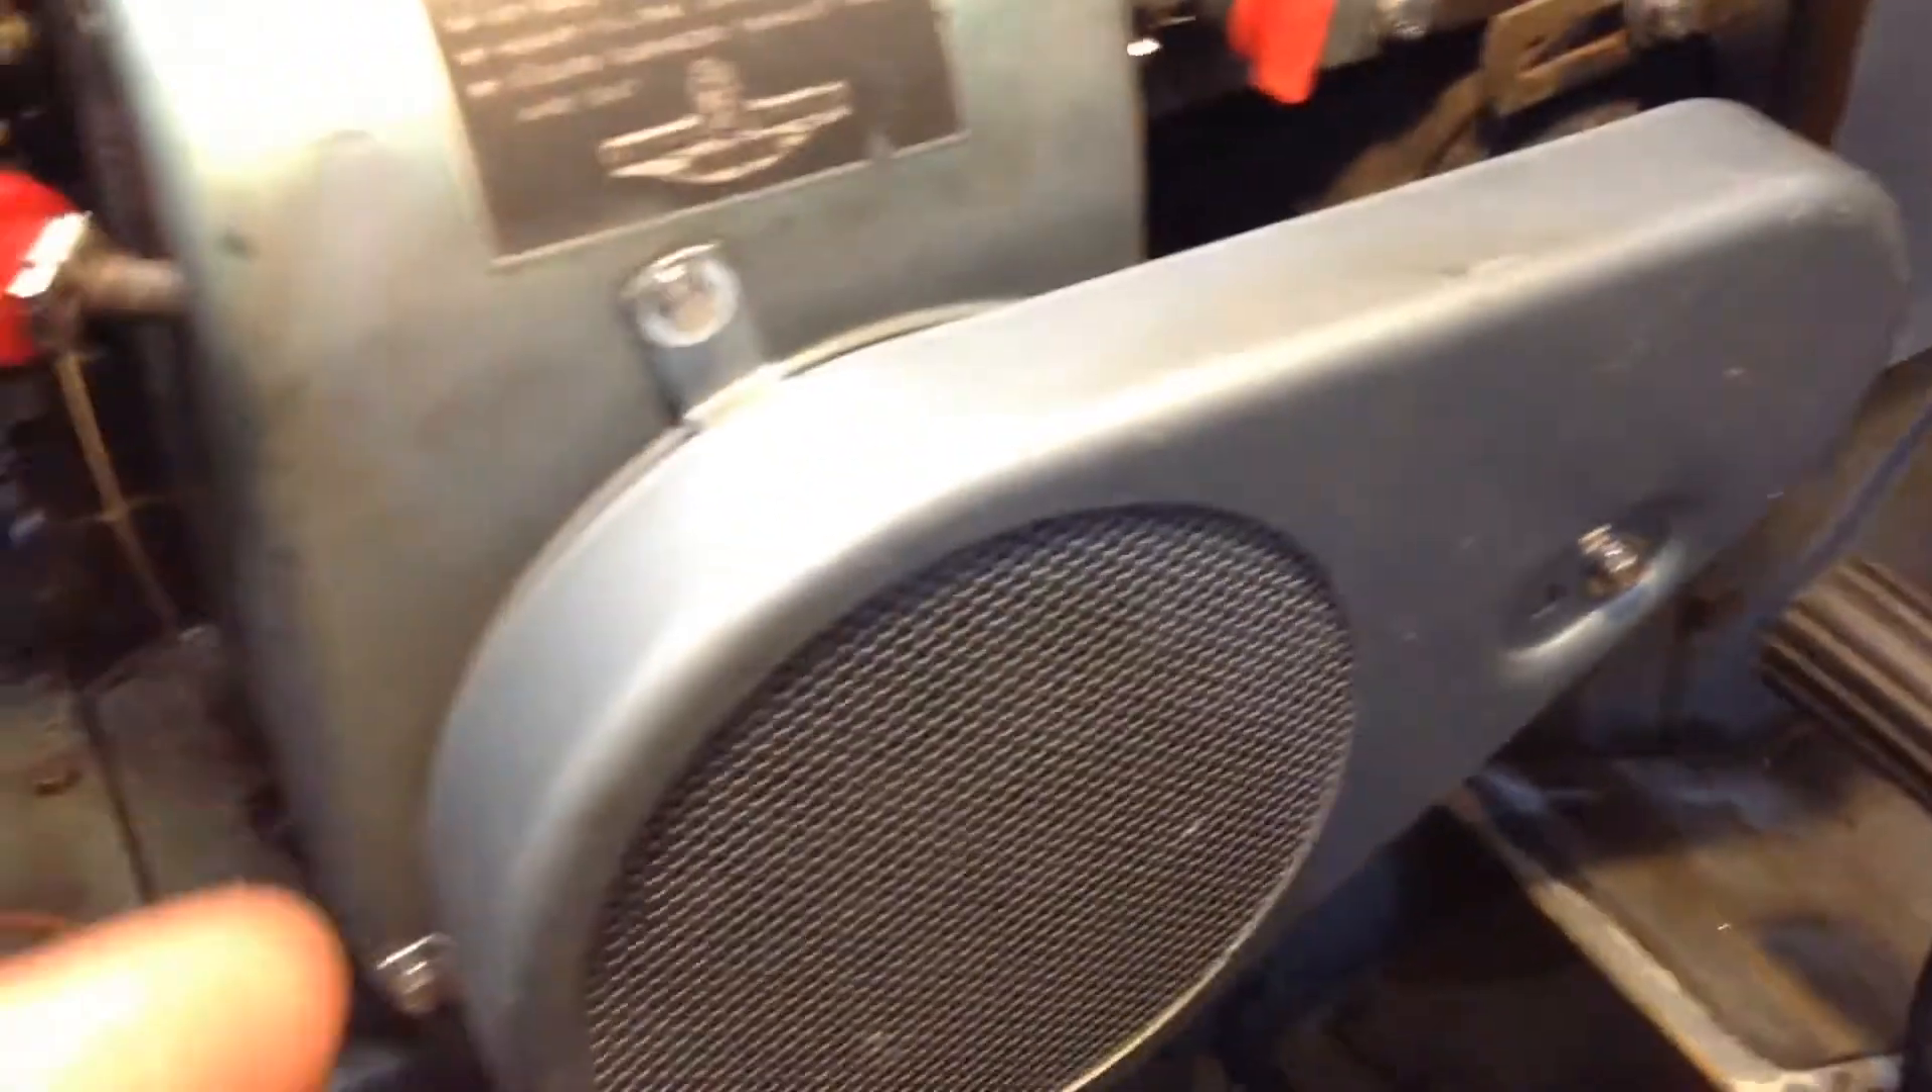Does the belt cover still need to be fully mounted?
No.